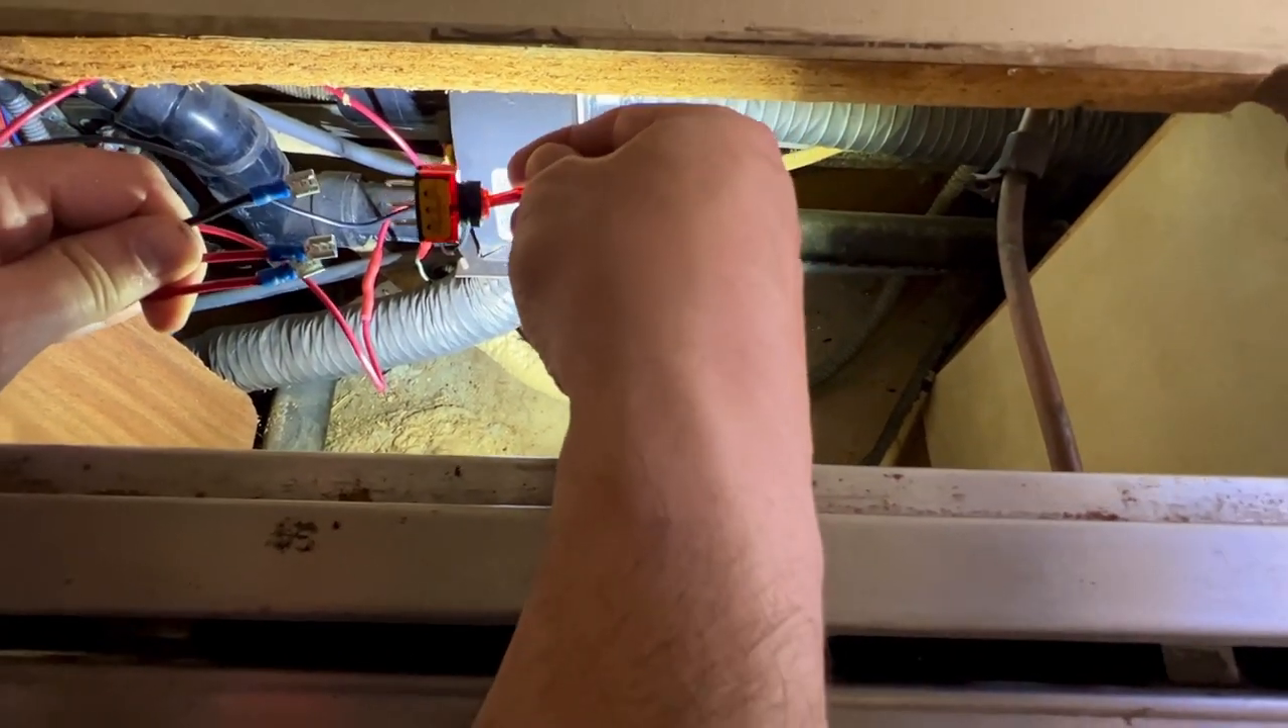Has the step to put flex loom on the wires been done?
No.